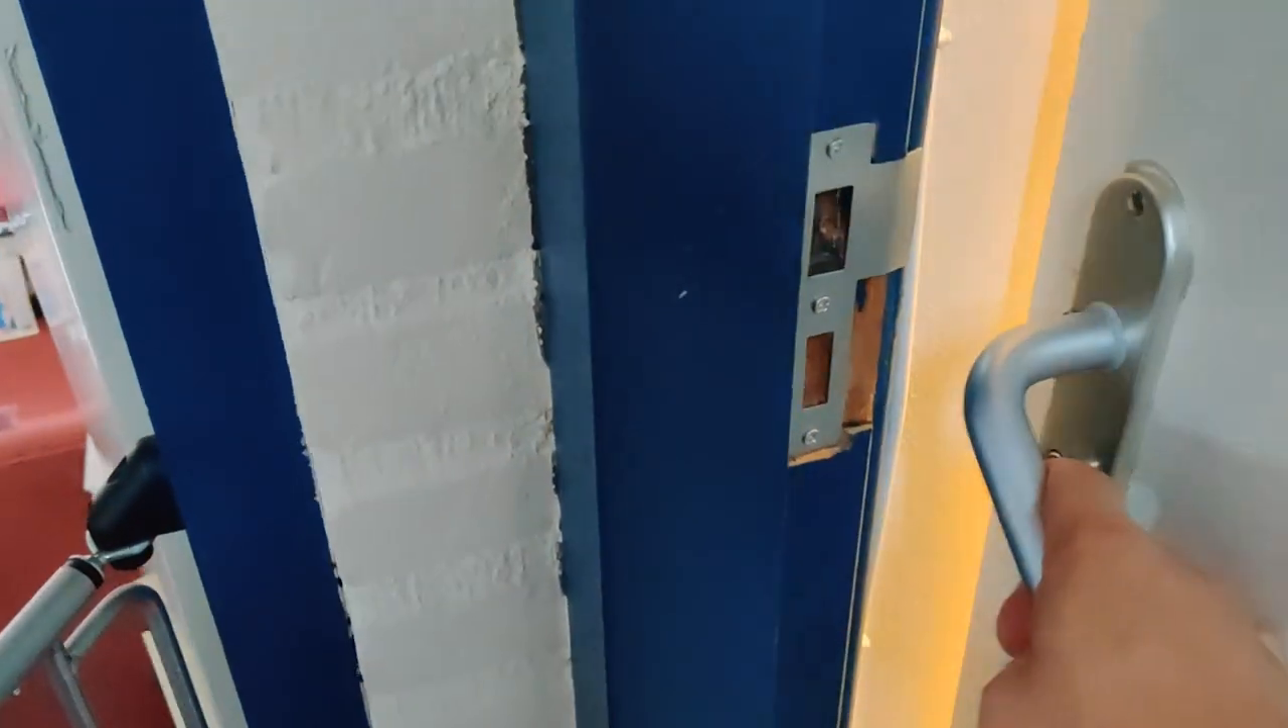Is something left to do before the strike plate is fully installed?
No.